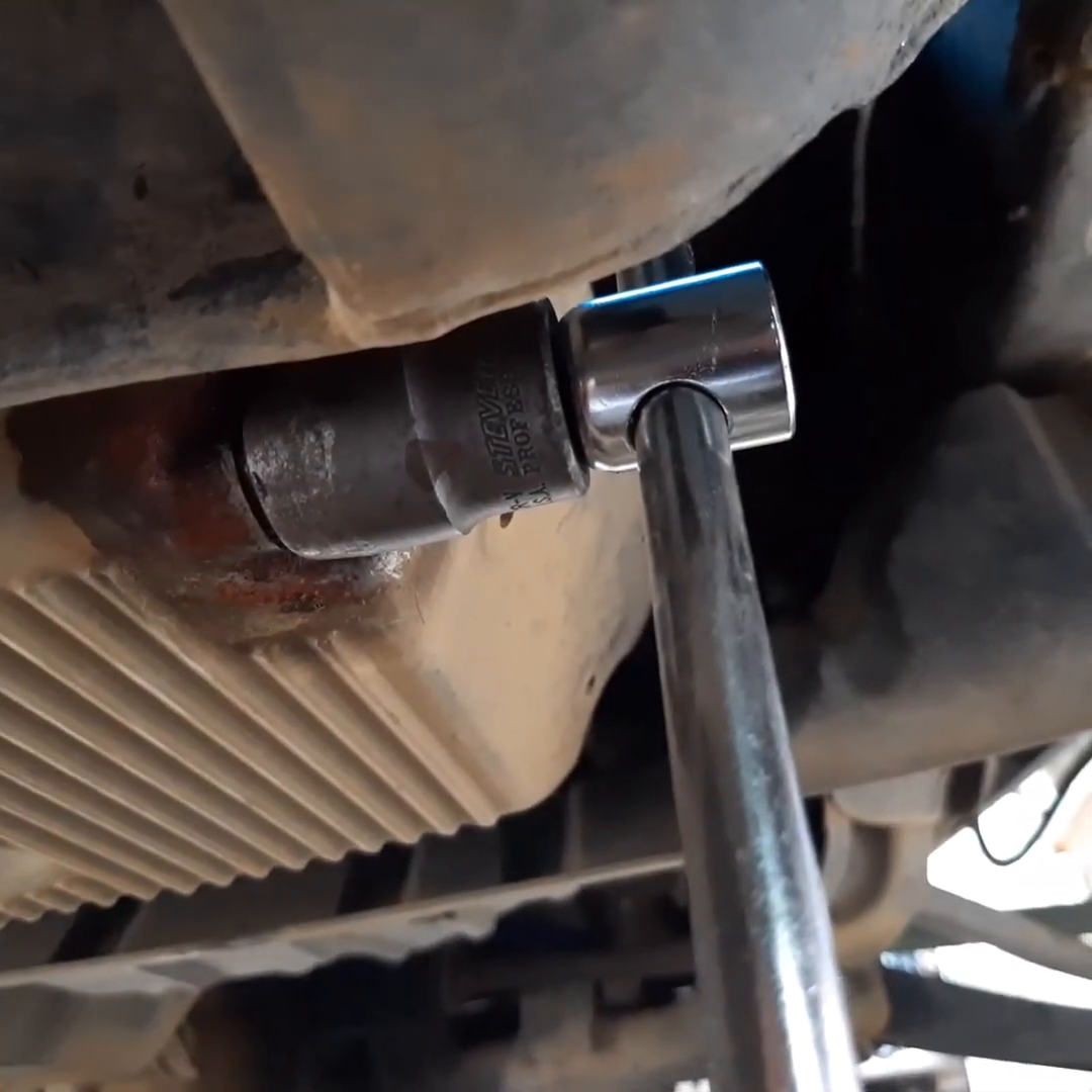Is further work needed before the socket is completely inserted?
No.